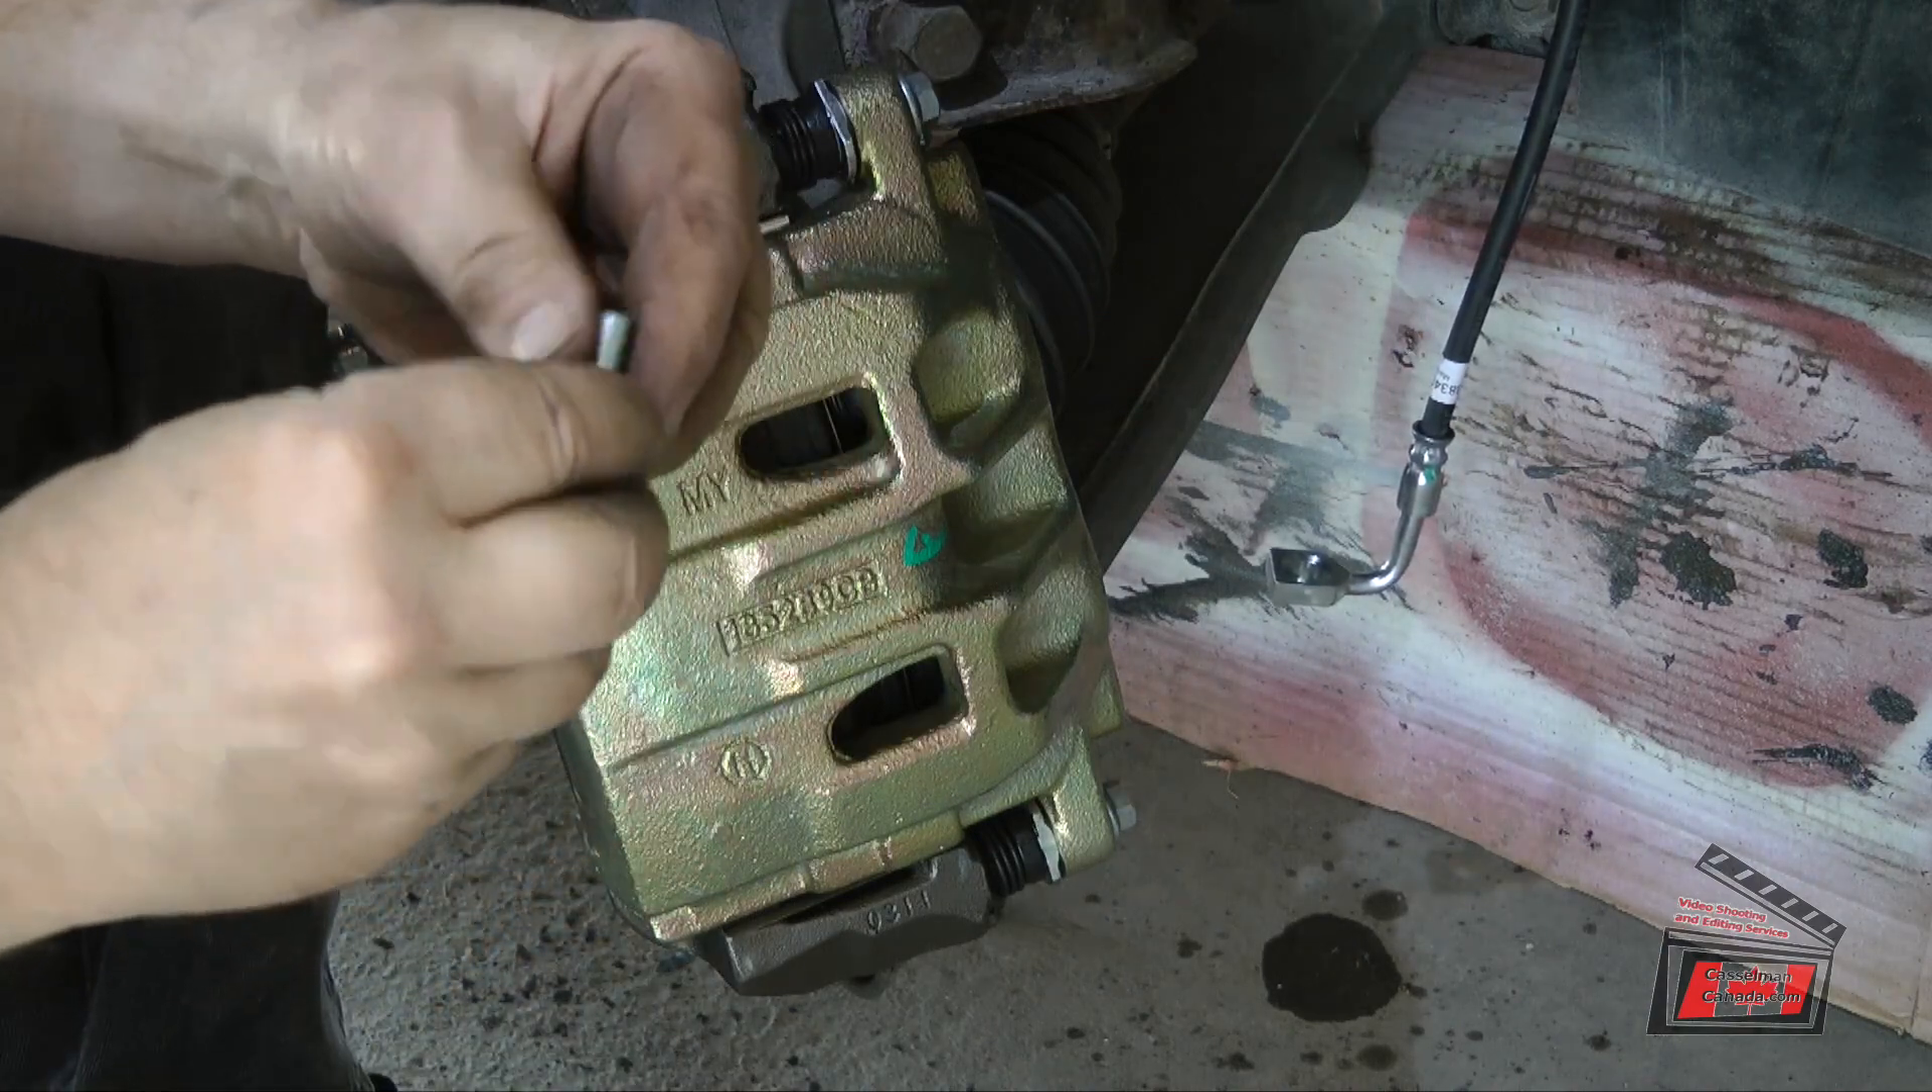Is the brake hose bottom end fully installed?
No.